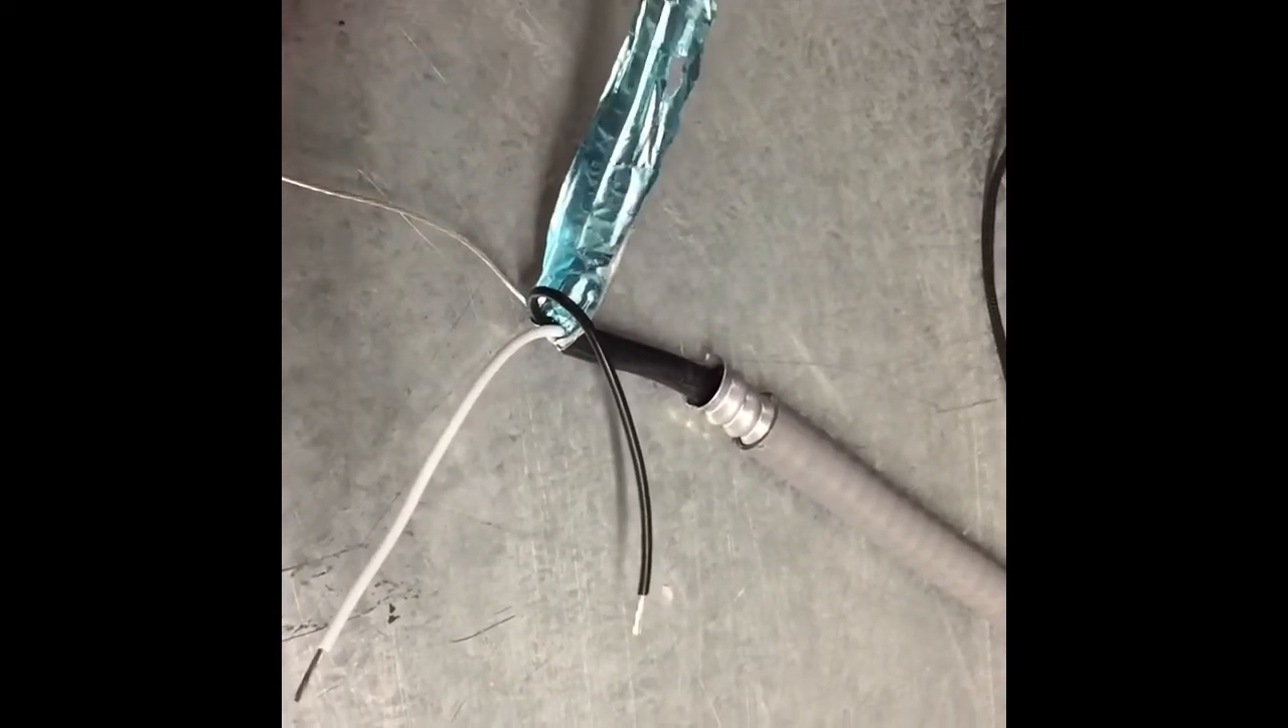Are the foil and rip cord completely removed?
No.